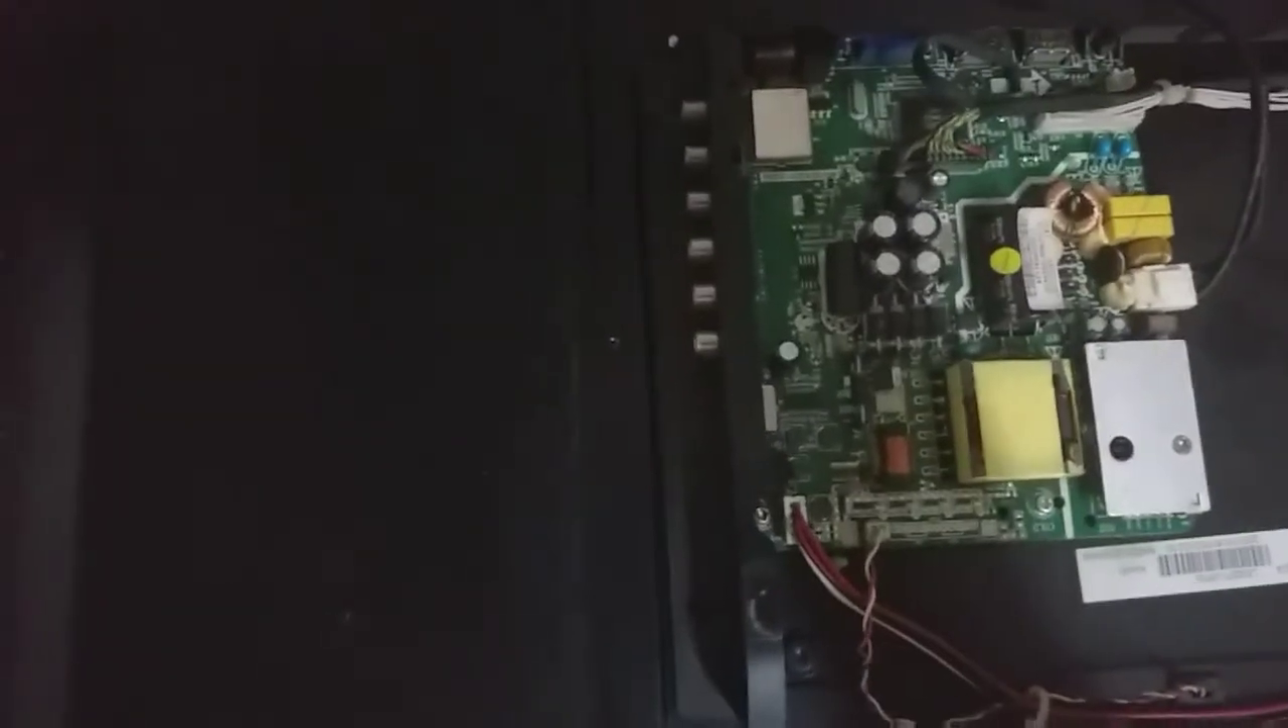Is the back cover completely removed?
Yes.